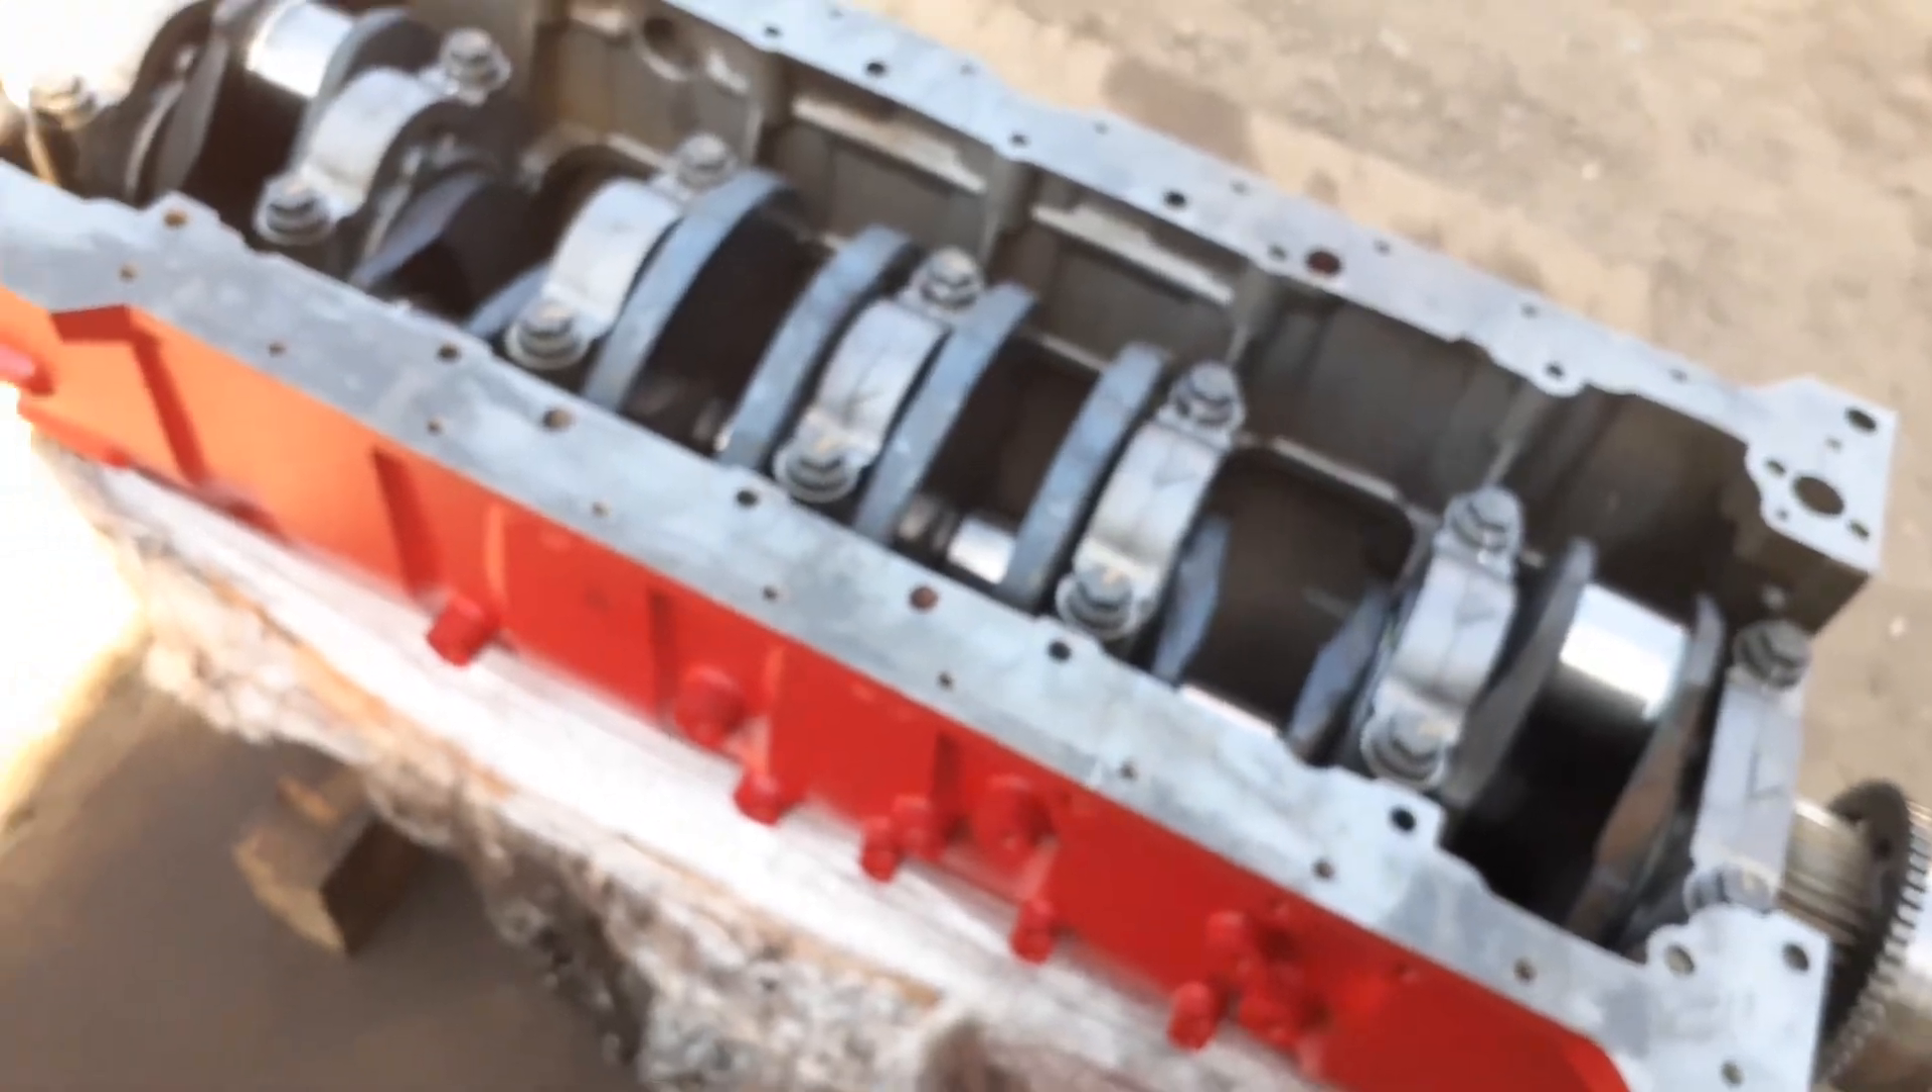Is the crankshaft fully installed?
Yes.